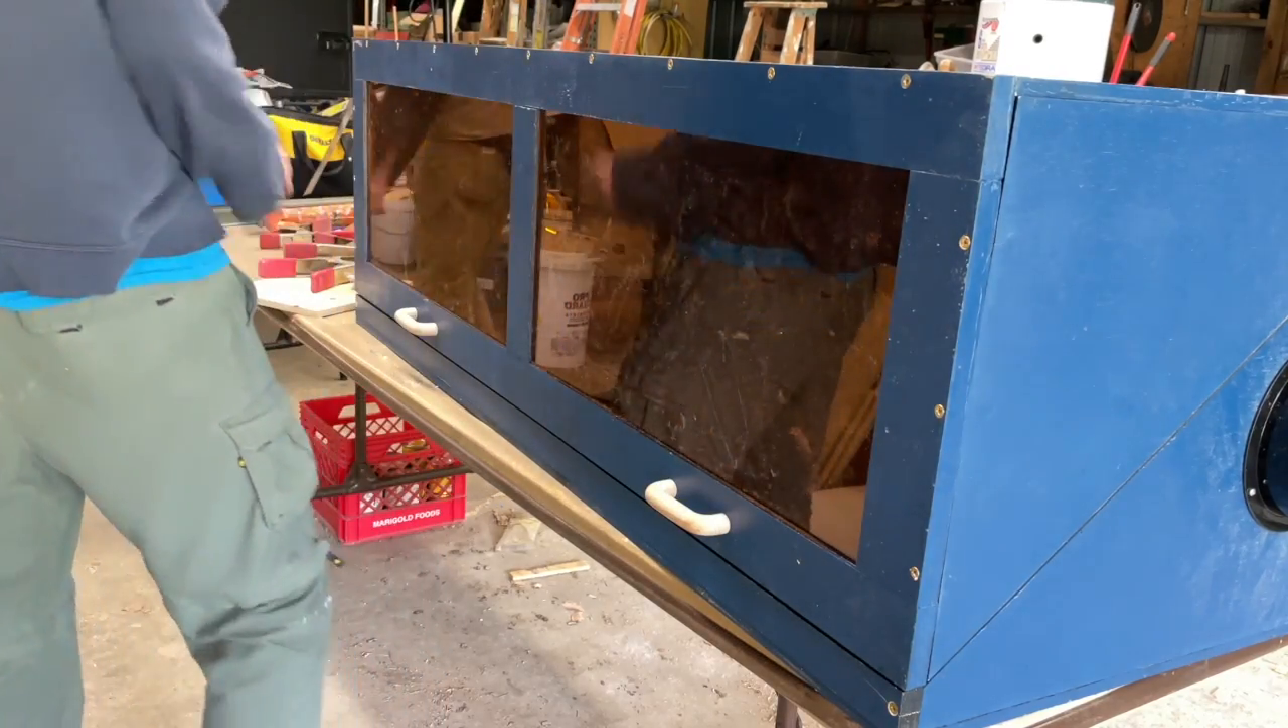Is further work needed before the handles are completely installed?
No.